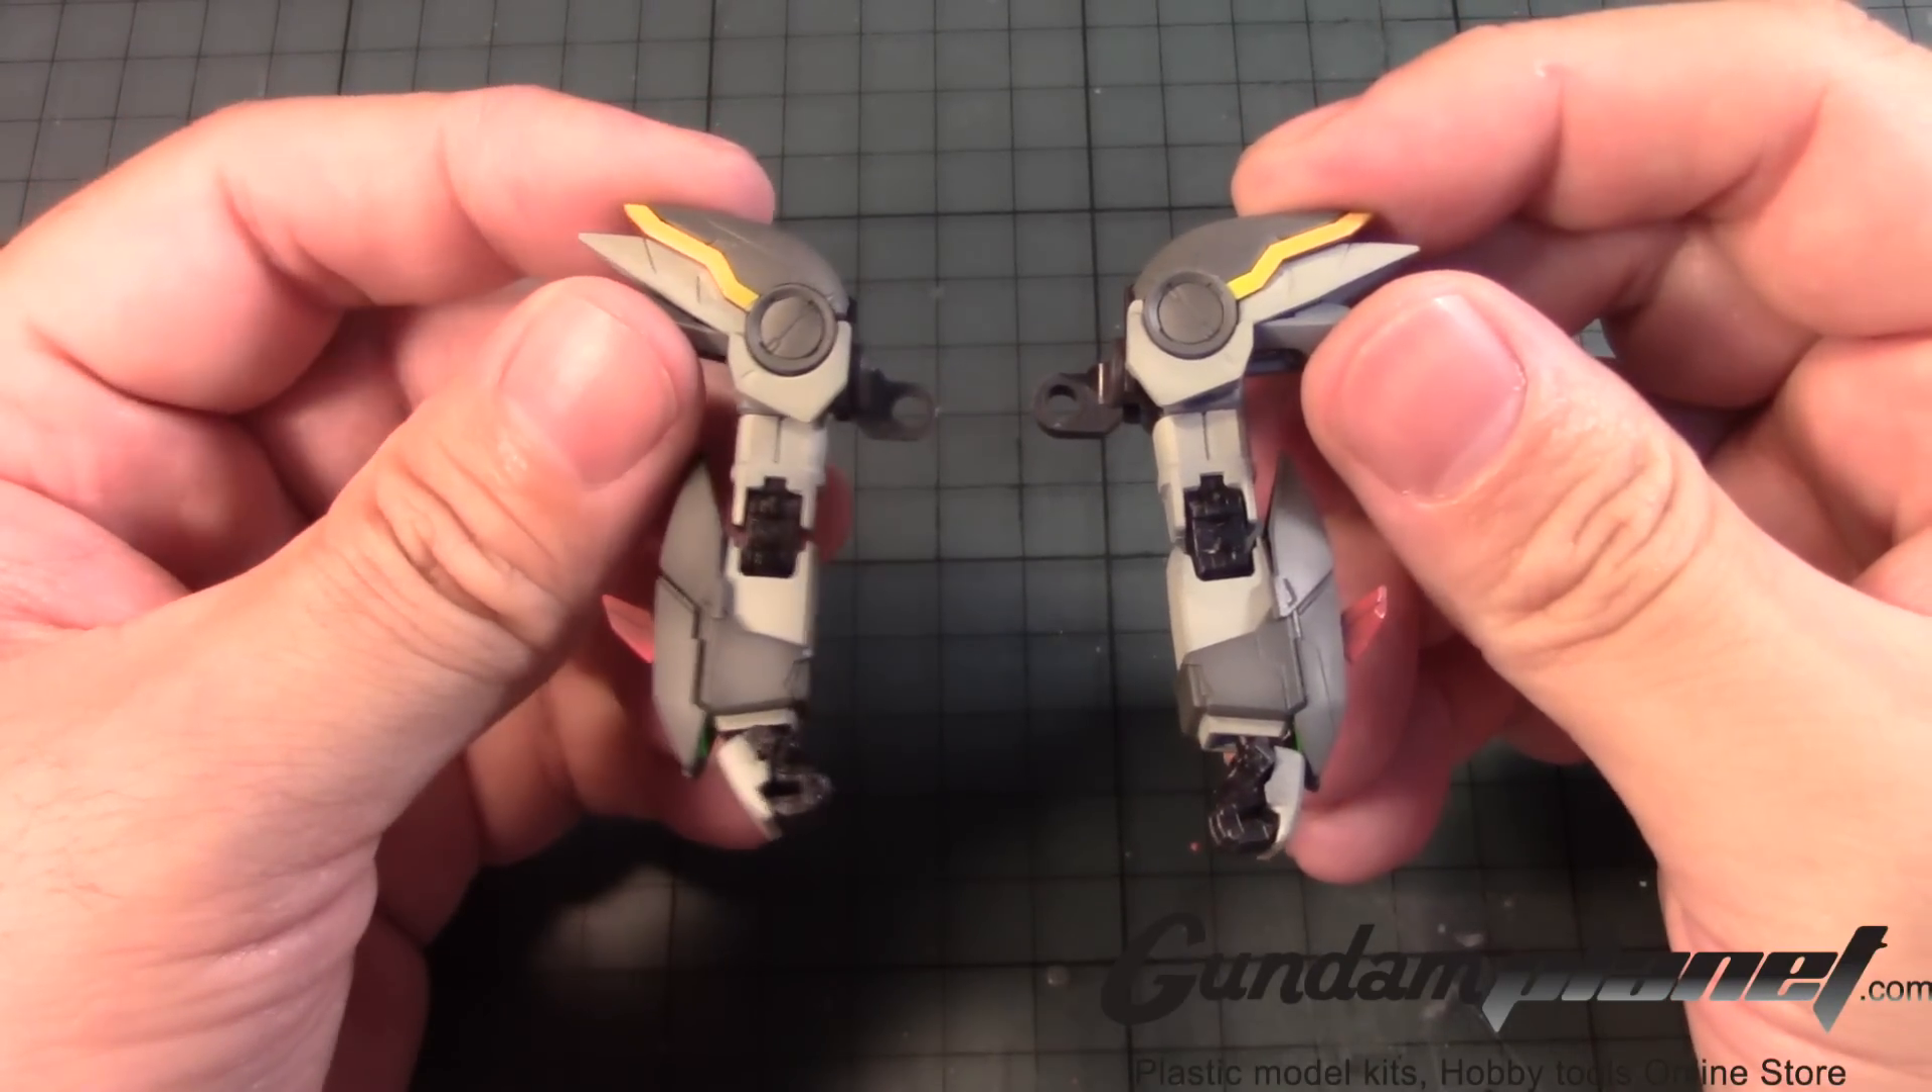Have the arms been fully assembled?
Yes.